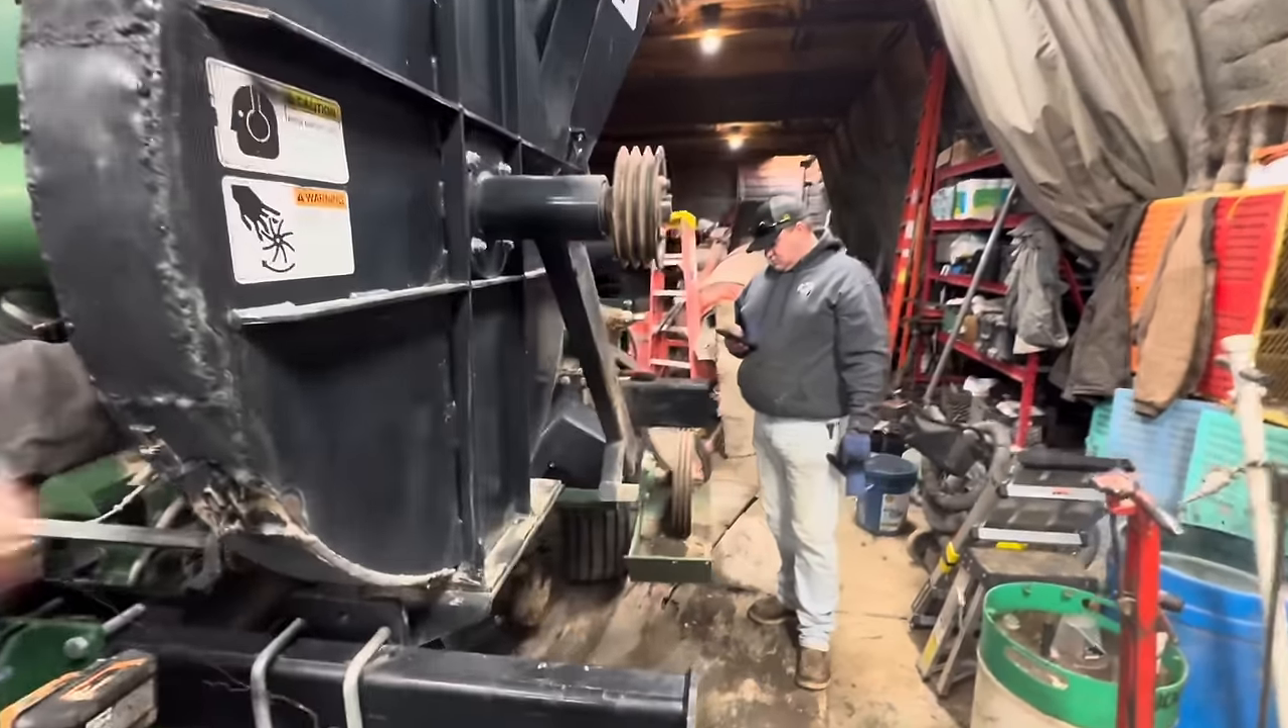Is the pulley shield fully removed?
Yes.